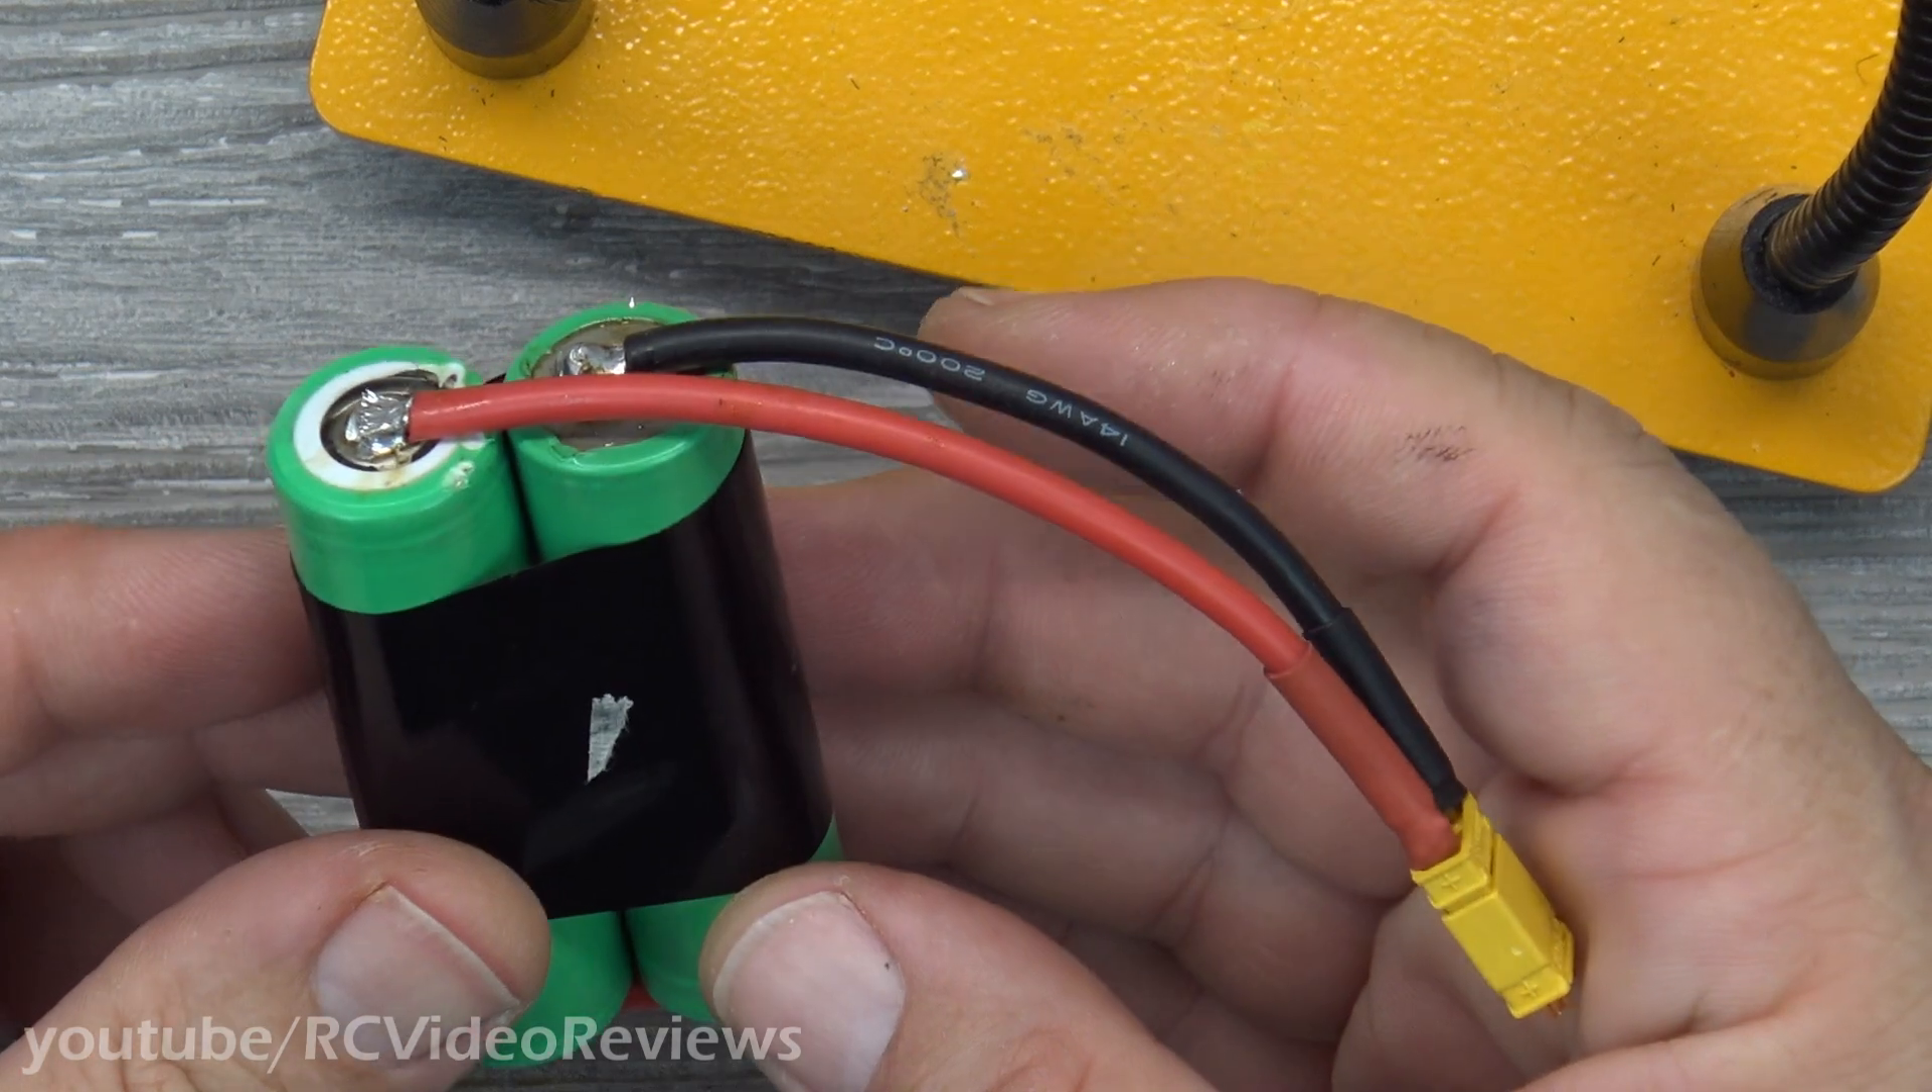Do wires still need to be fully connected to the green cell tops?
No.